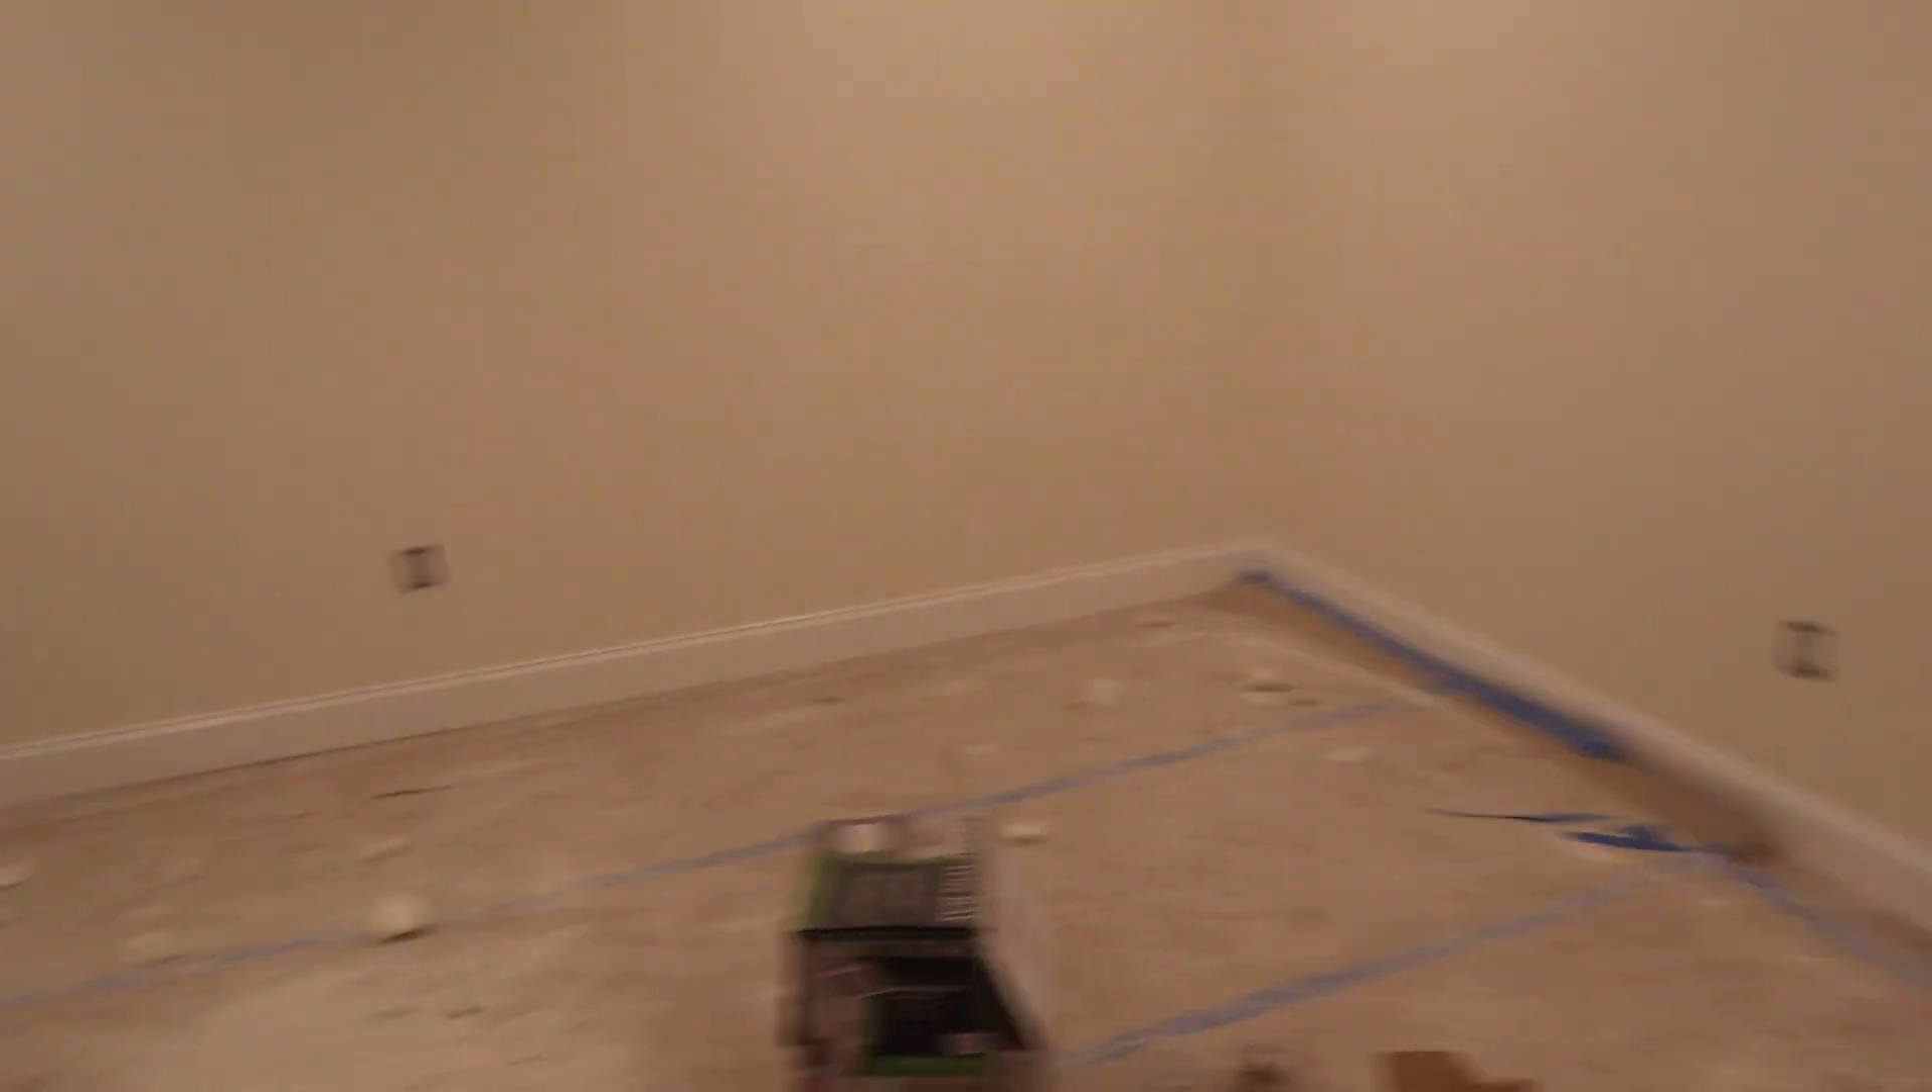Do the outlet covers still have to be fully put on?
Yes.